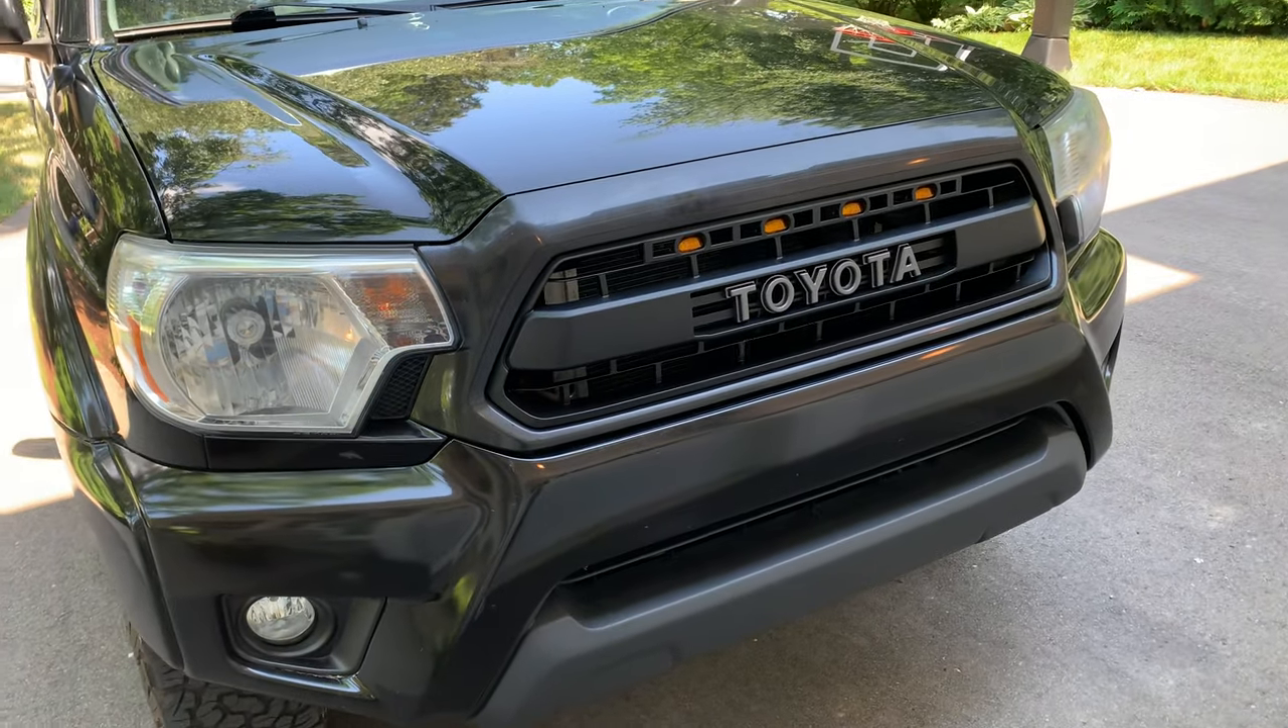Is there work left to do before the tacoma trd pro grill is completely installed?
No.